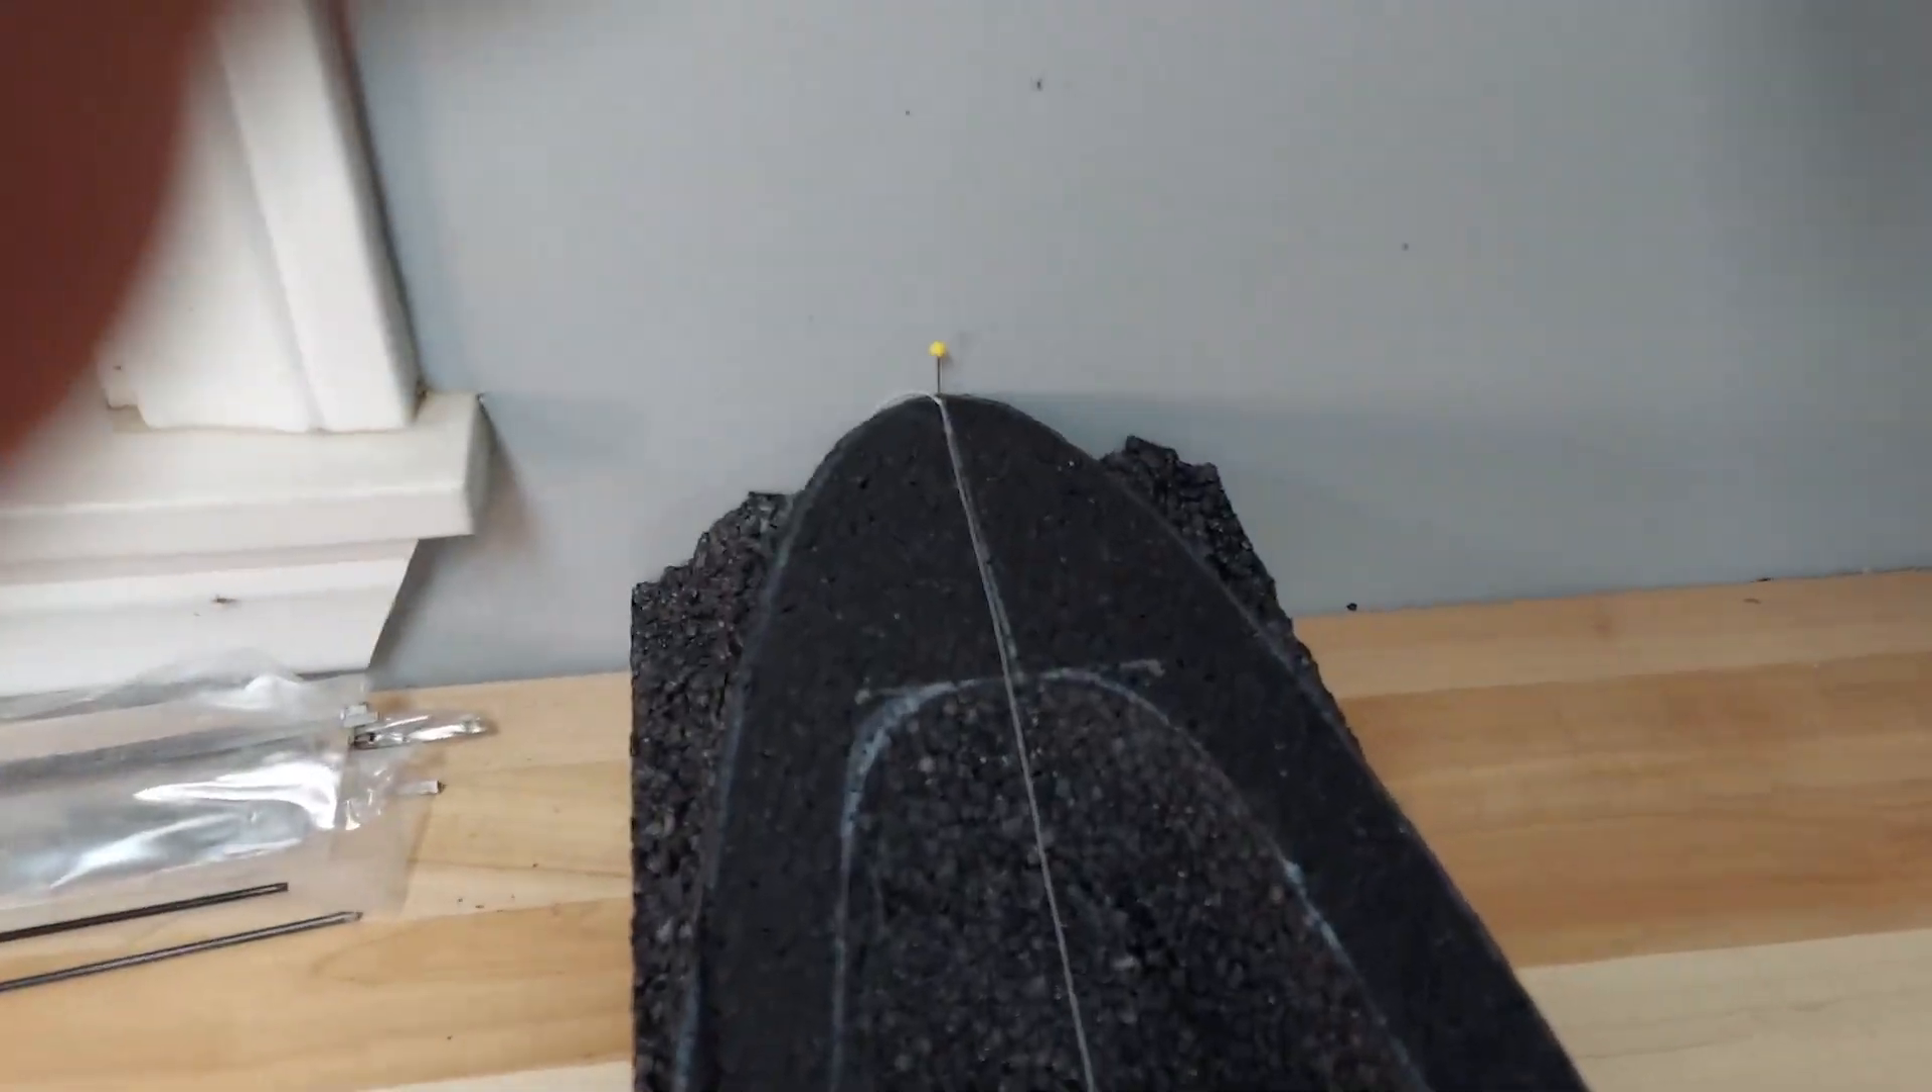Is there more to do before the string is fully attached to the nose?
No.